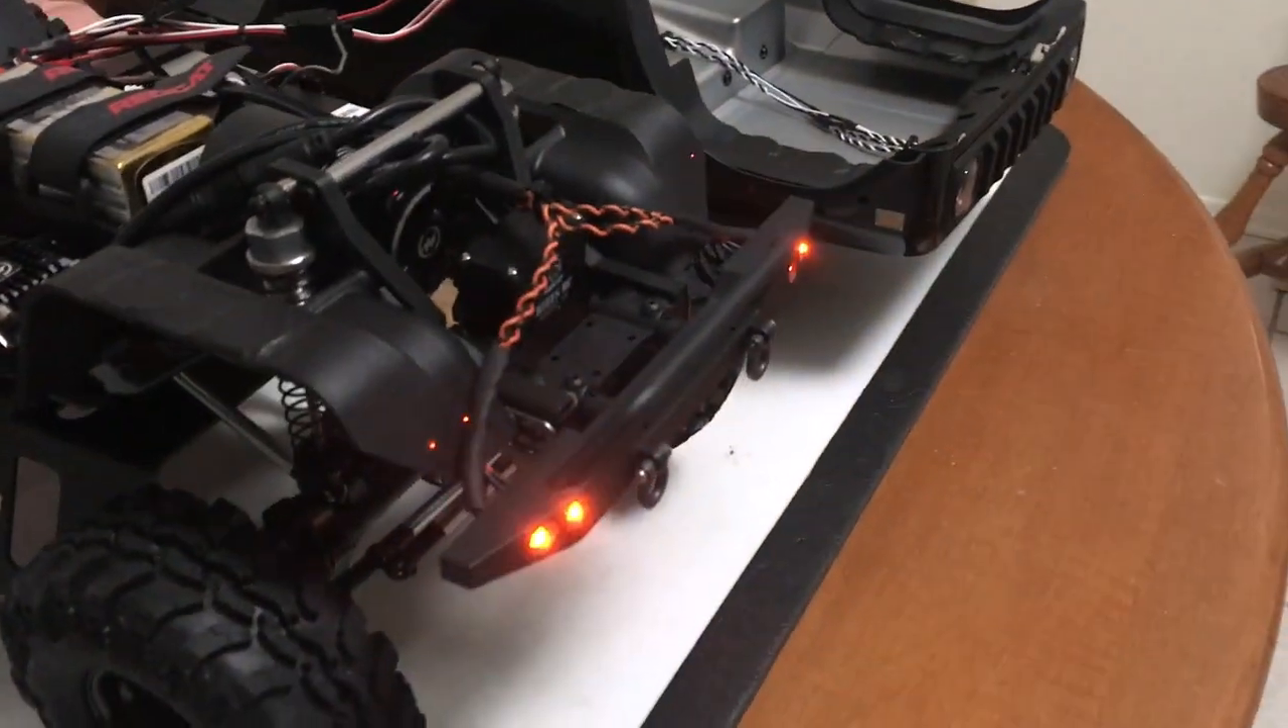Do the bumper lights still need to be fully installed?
No.